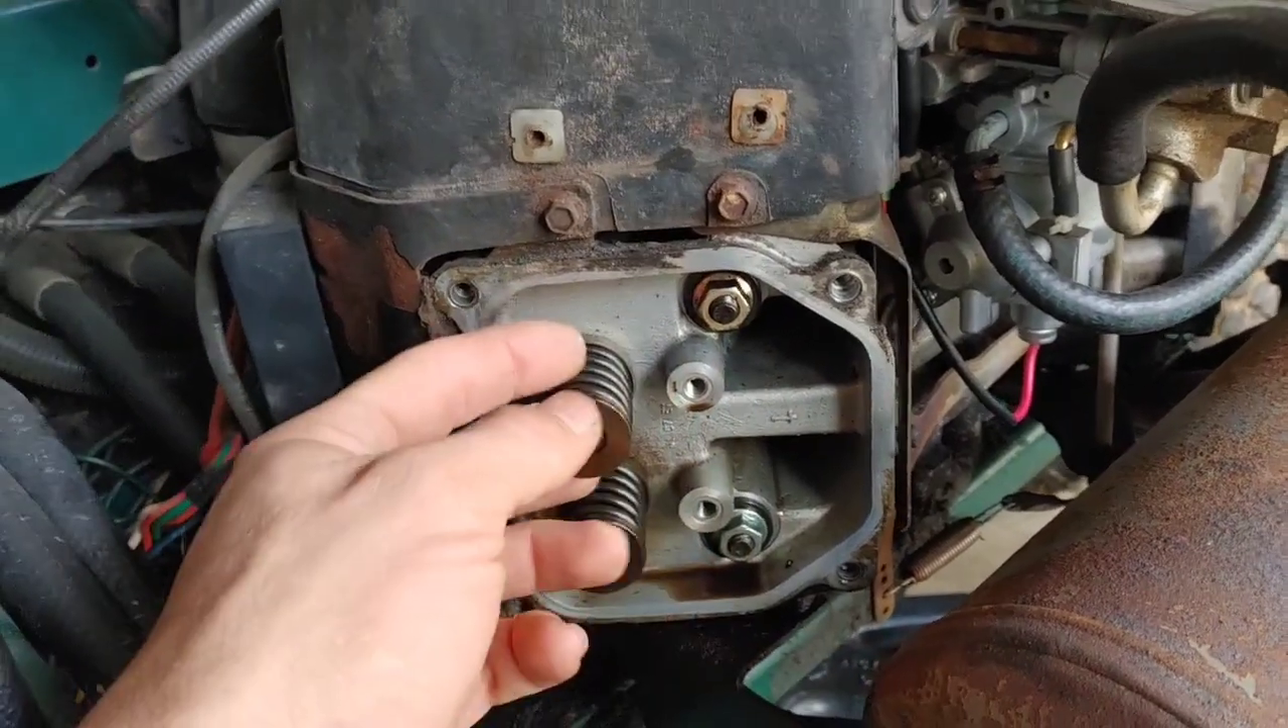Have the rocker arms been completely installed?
No.